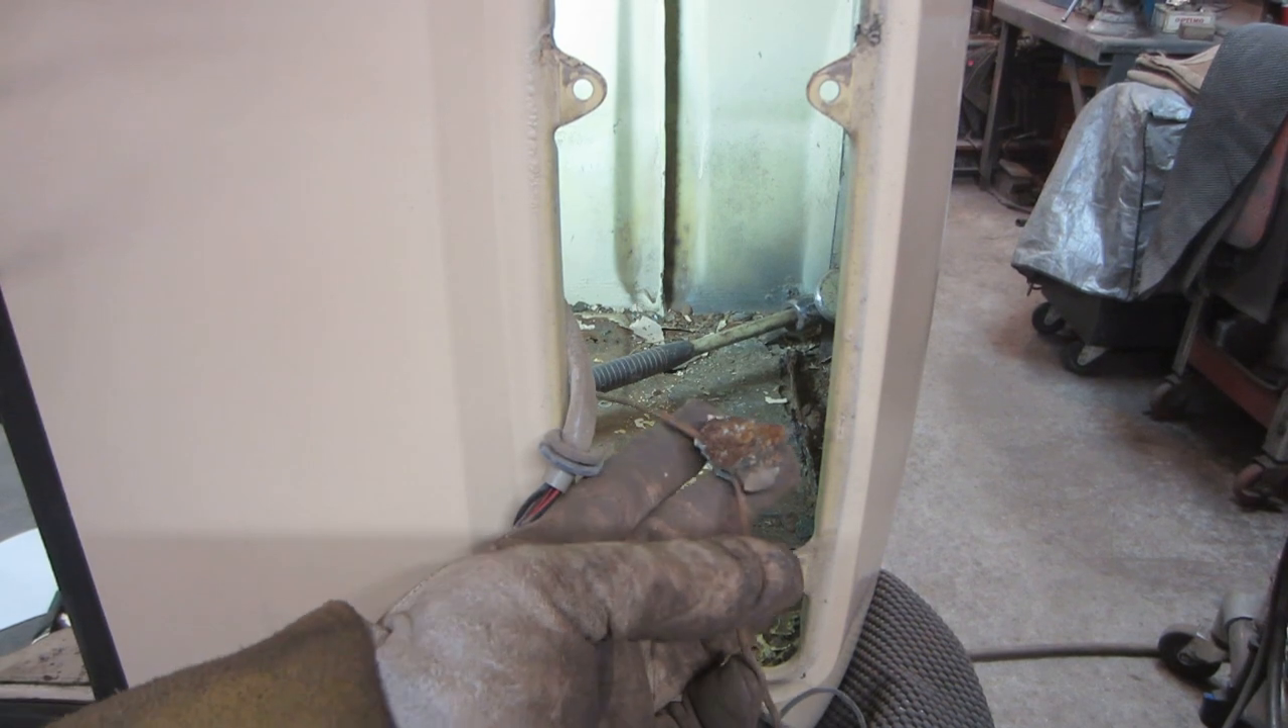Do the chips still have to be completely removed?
Yes.